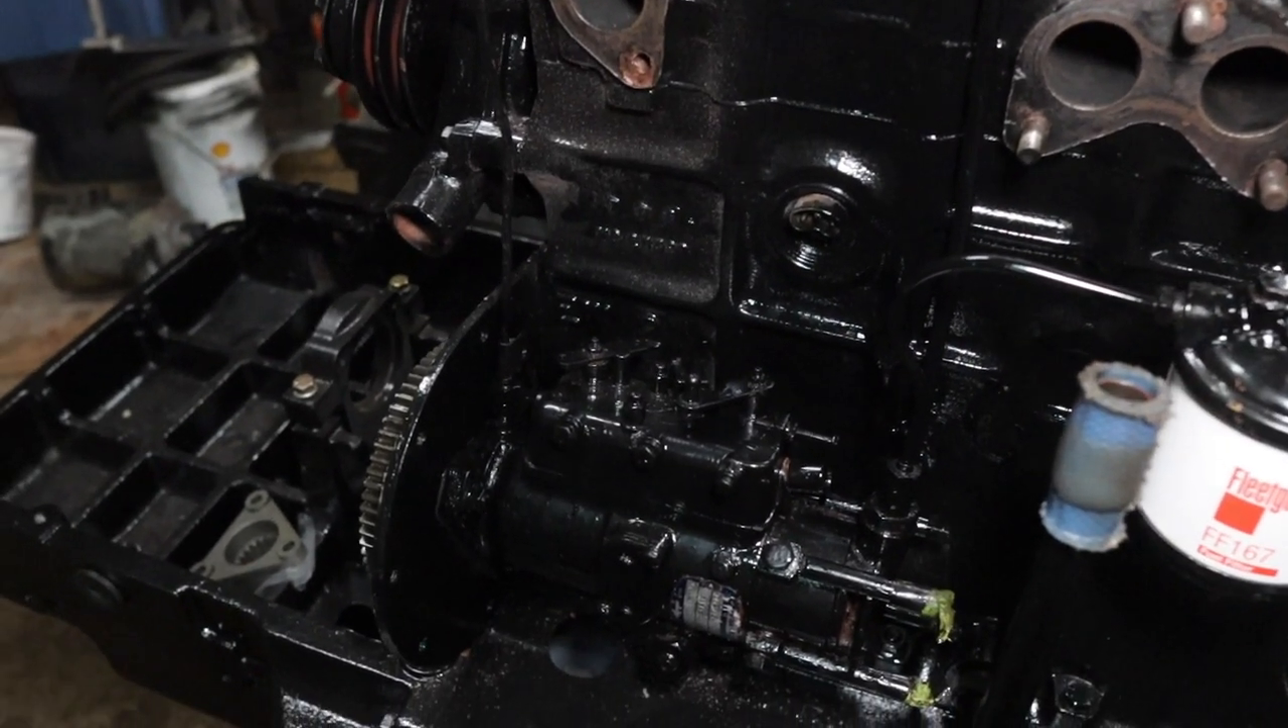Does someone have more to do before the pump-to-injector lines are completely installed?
Yes.